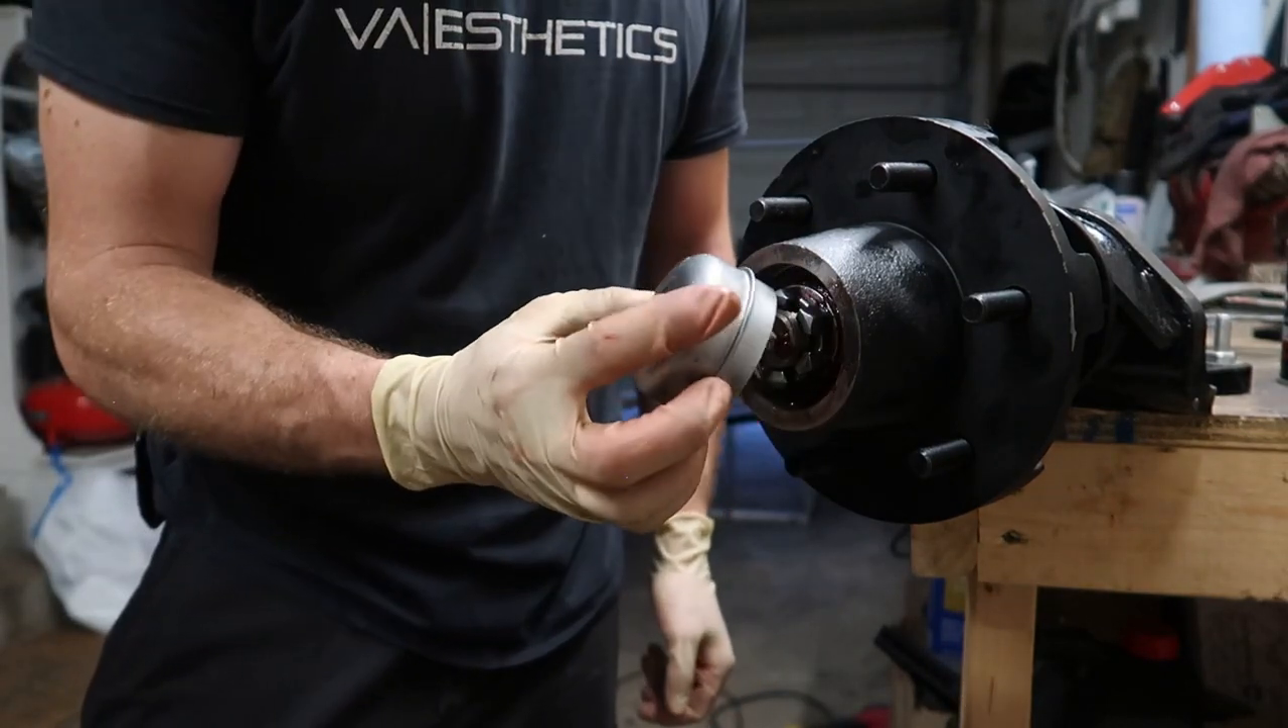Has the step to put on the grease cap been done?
No.